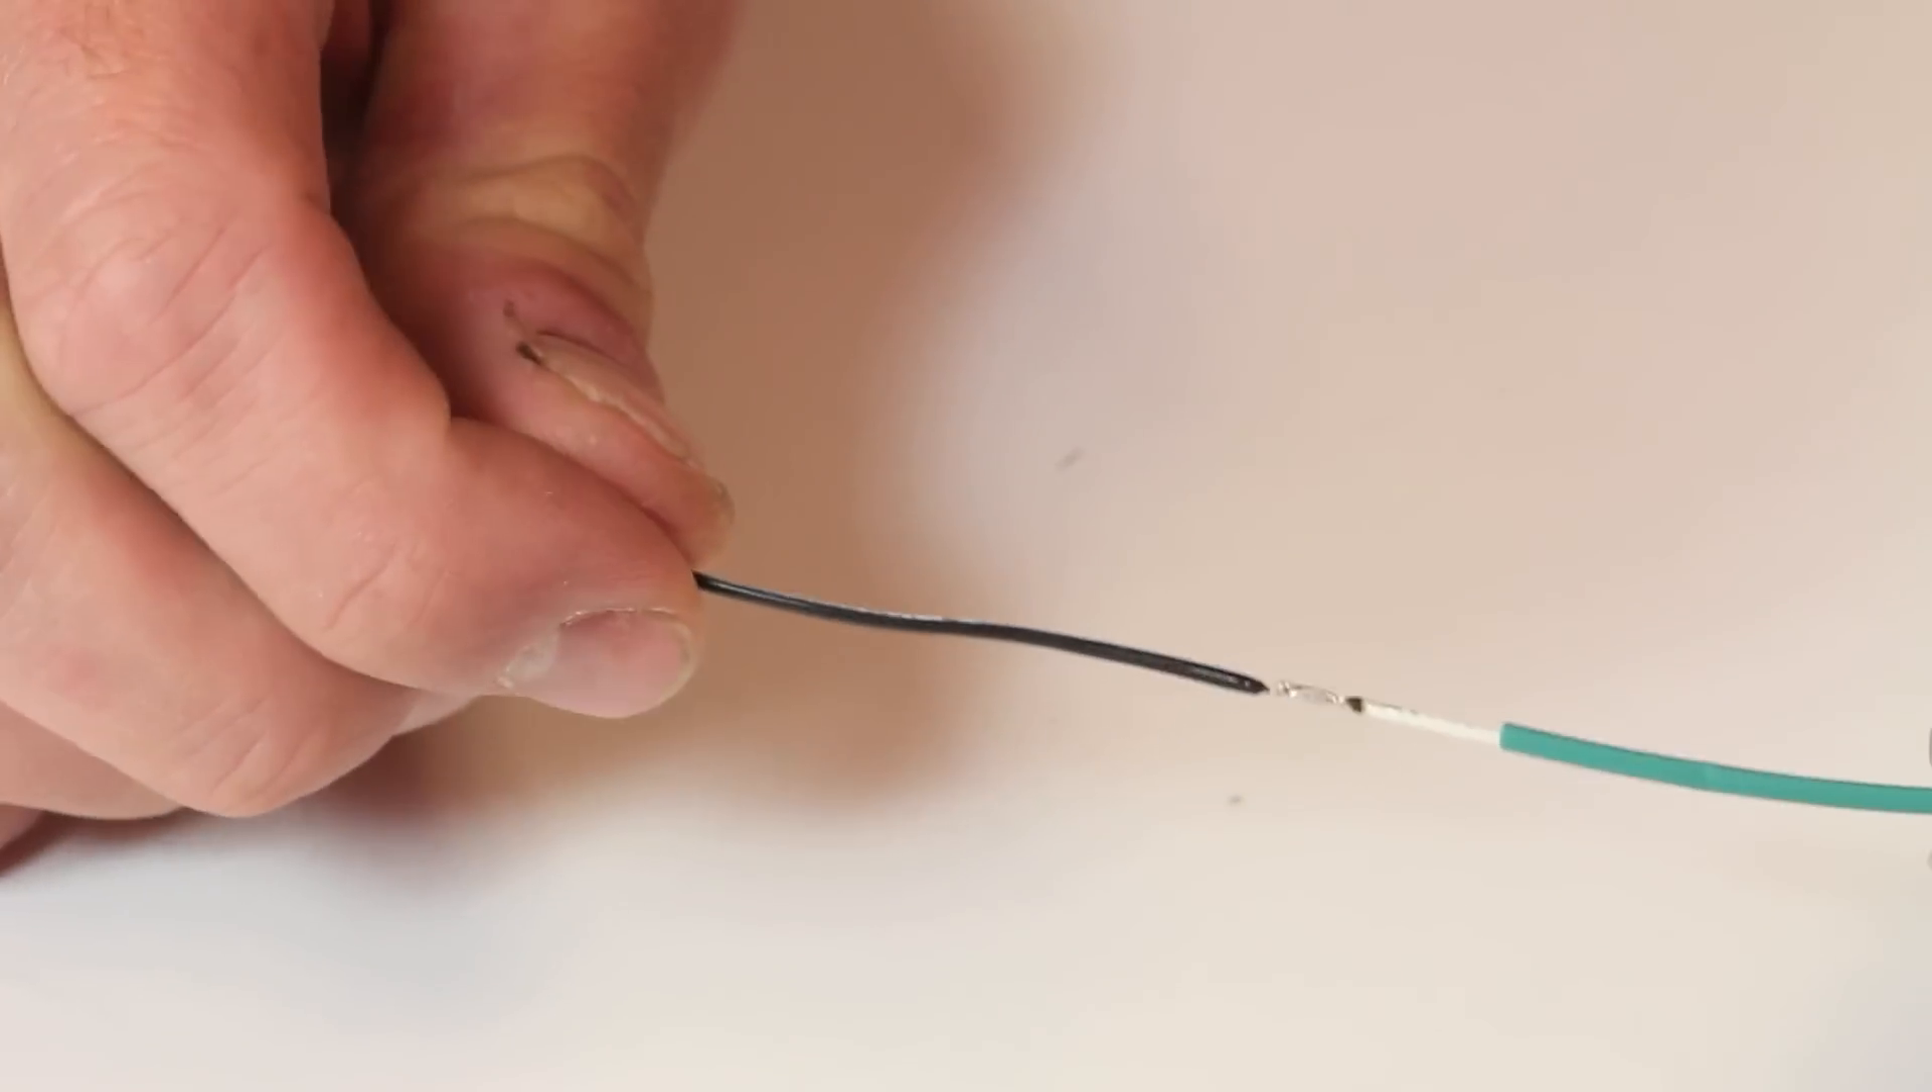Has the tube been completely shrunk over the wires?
No.